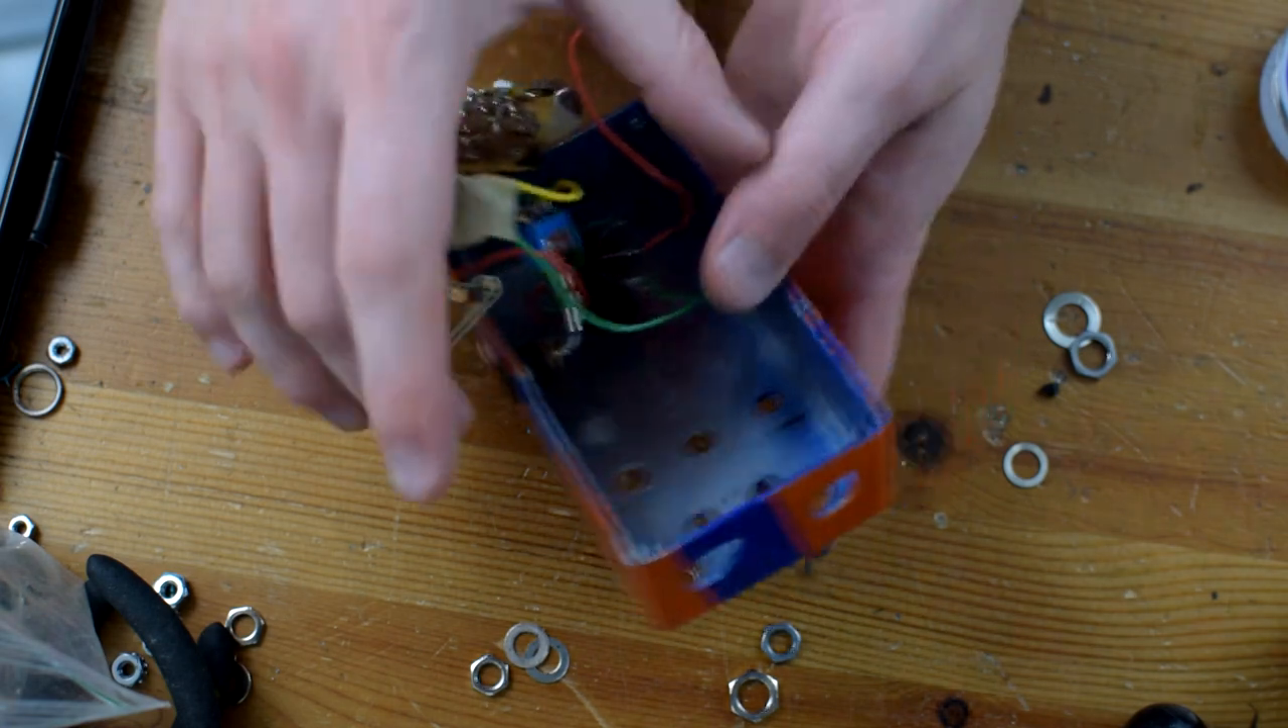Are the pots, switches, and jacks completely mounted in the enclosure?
No.